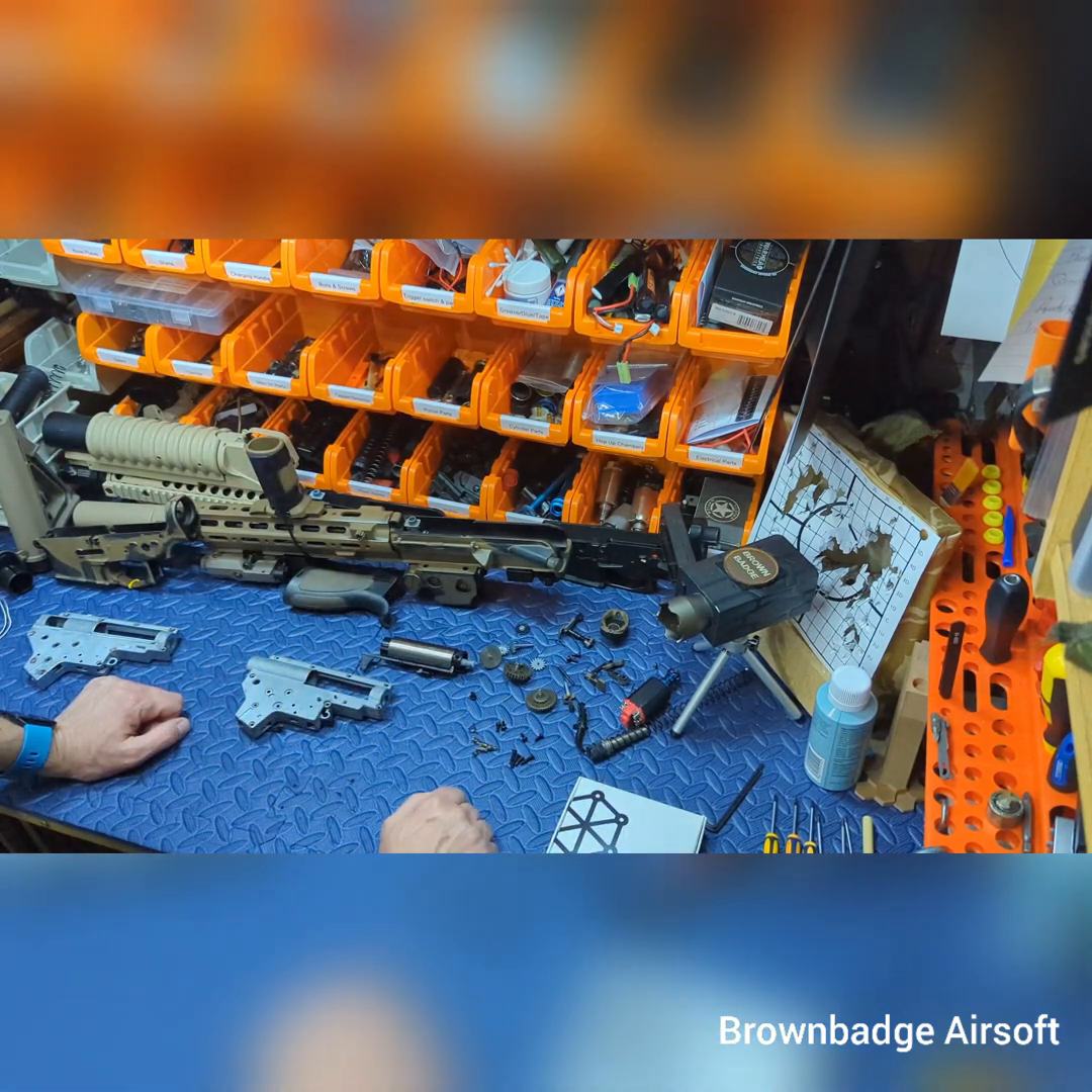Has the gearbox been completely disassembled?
Yes.